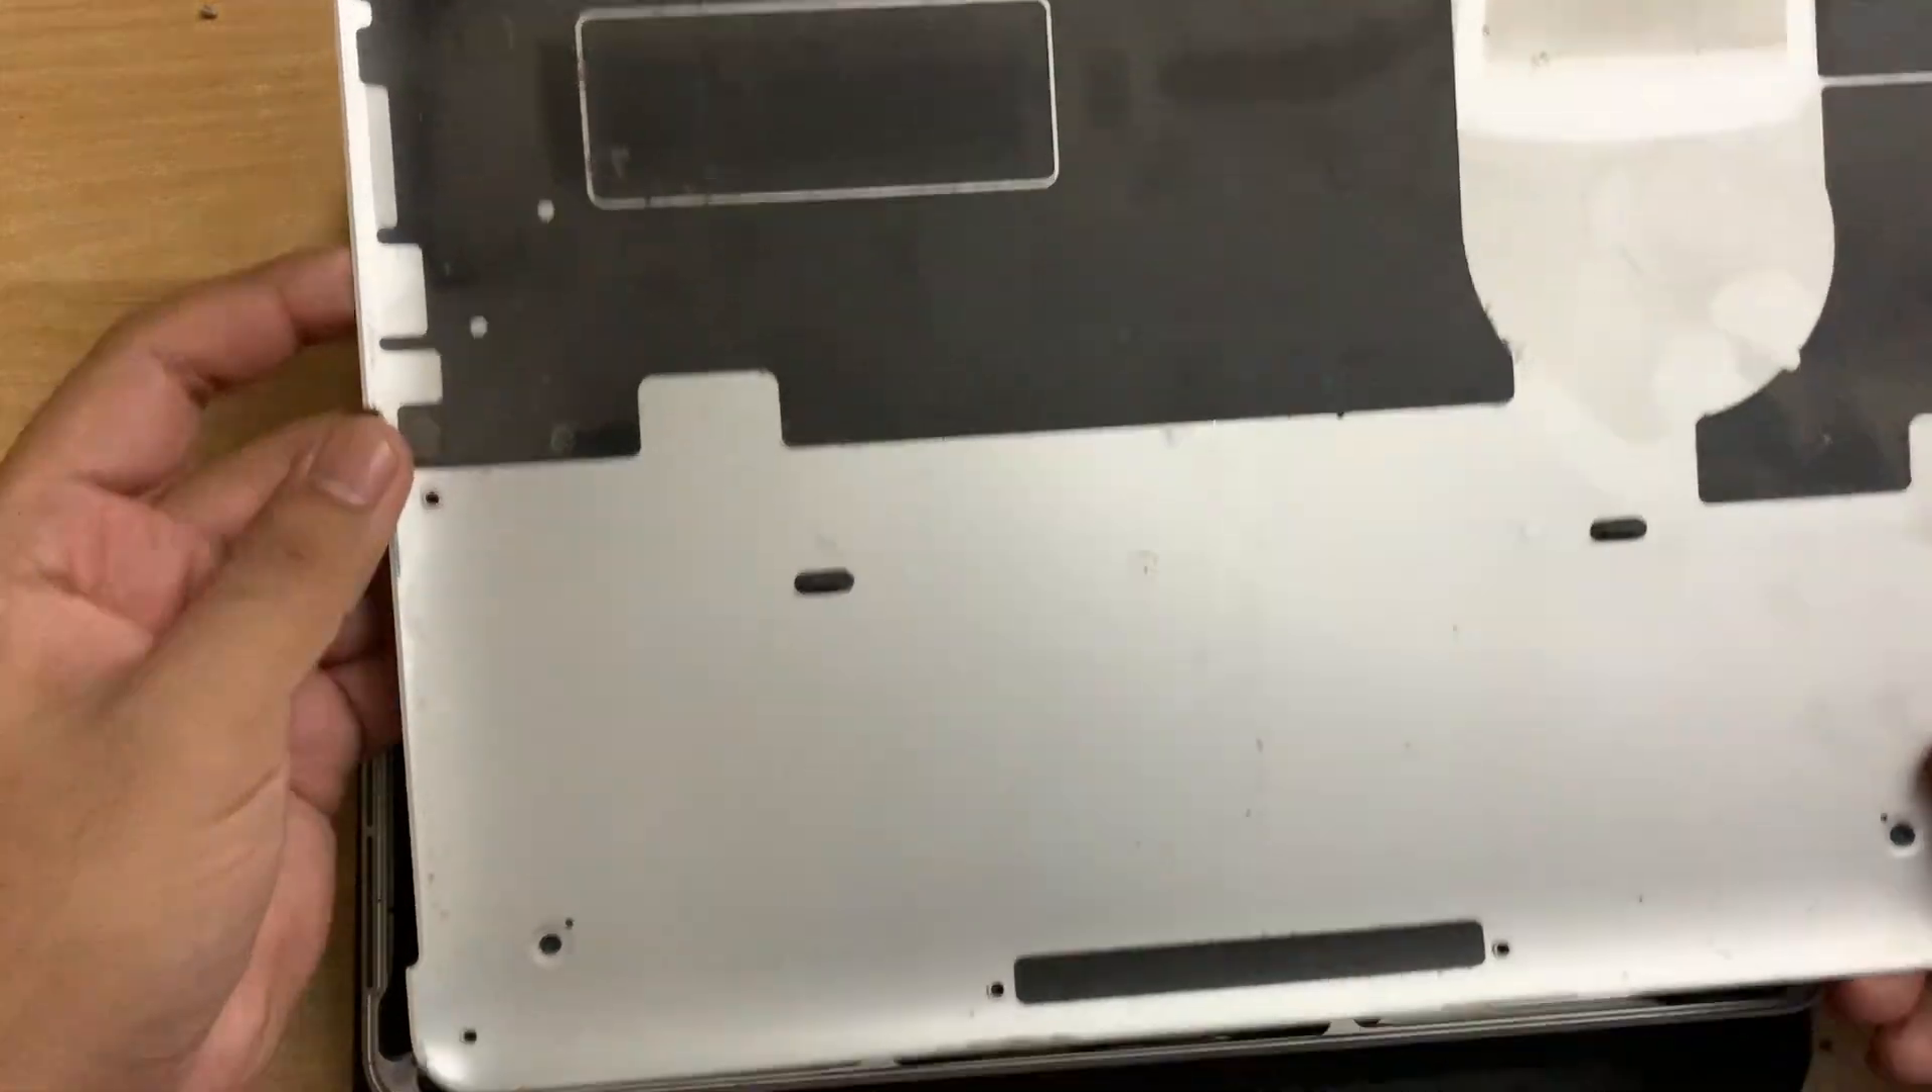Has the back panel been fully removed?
Yes.